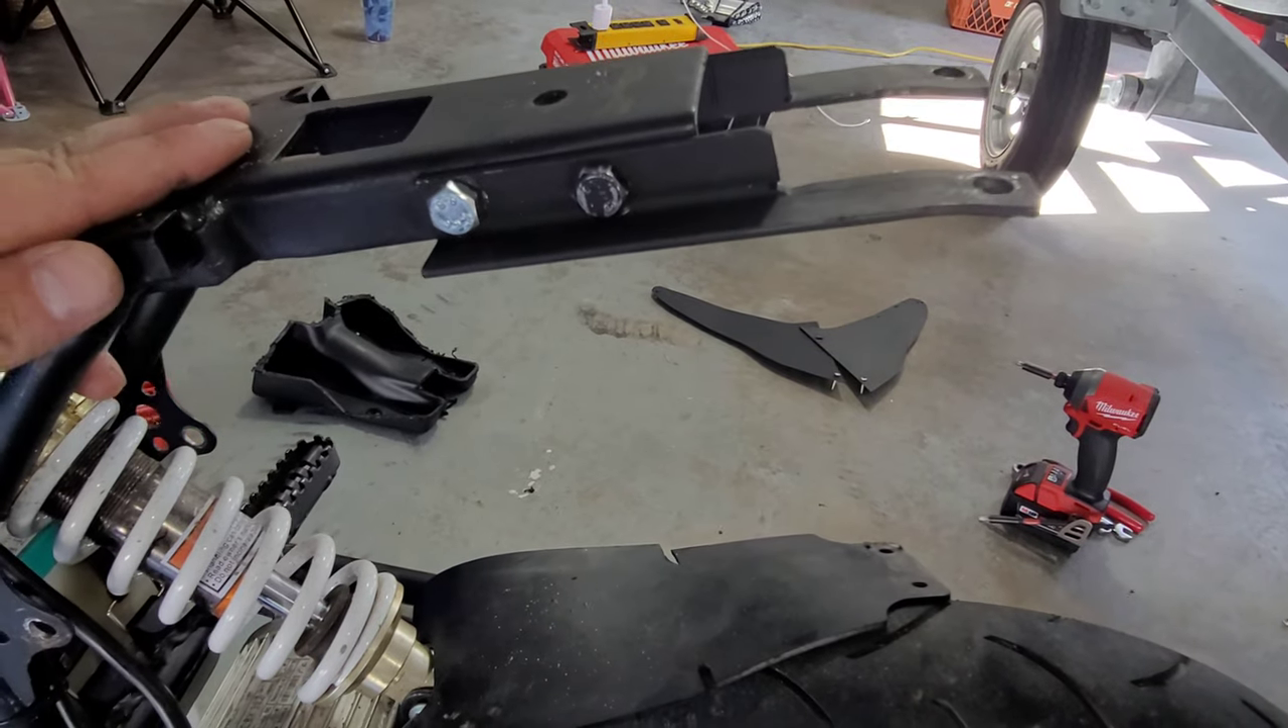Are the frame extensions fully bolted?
Yes.